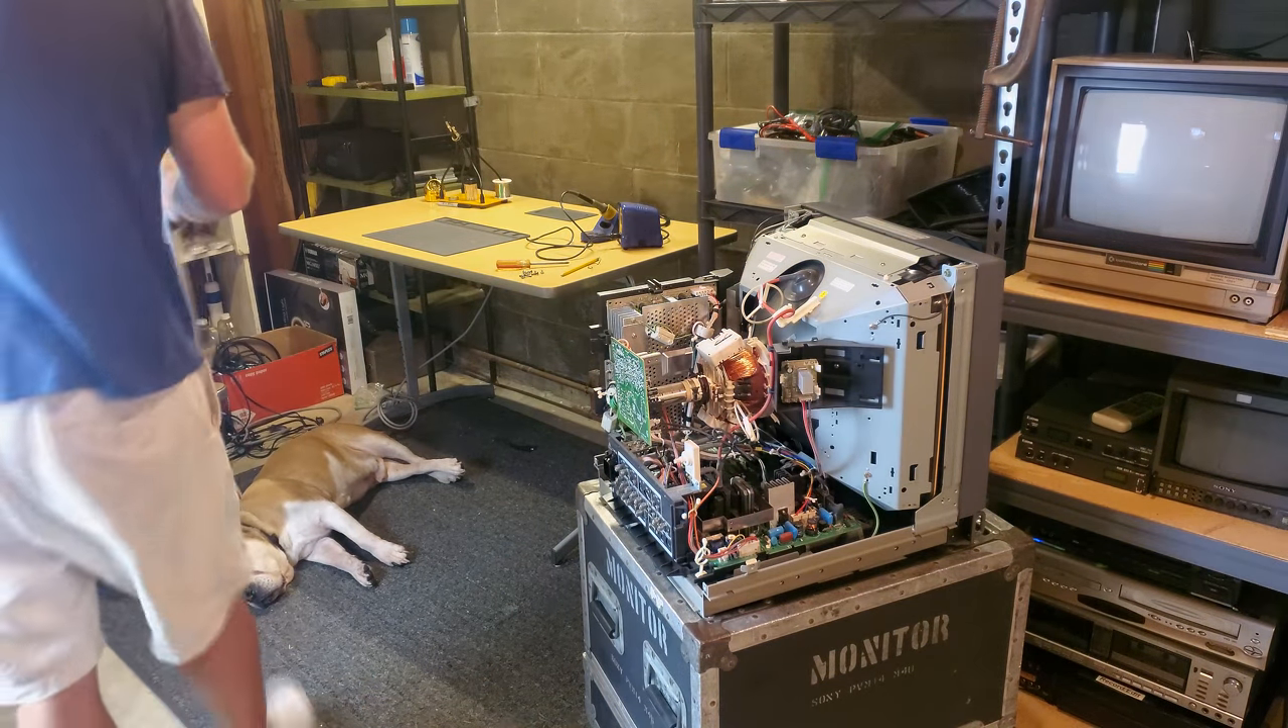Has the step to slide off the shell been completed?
Yes.